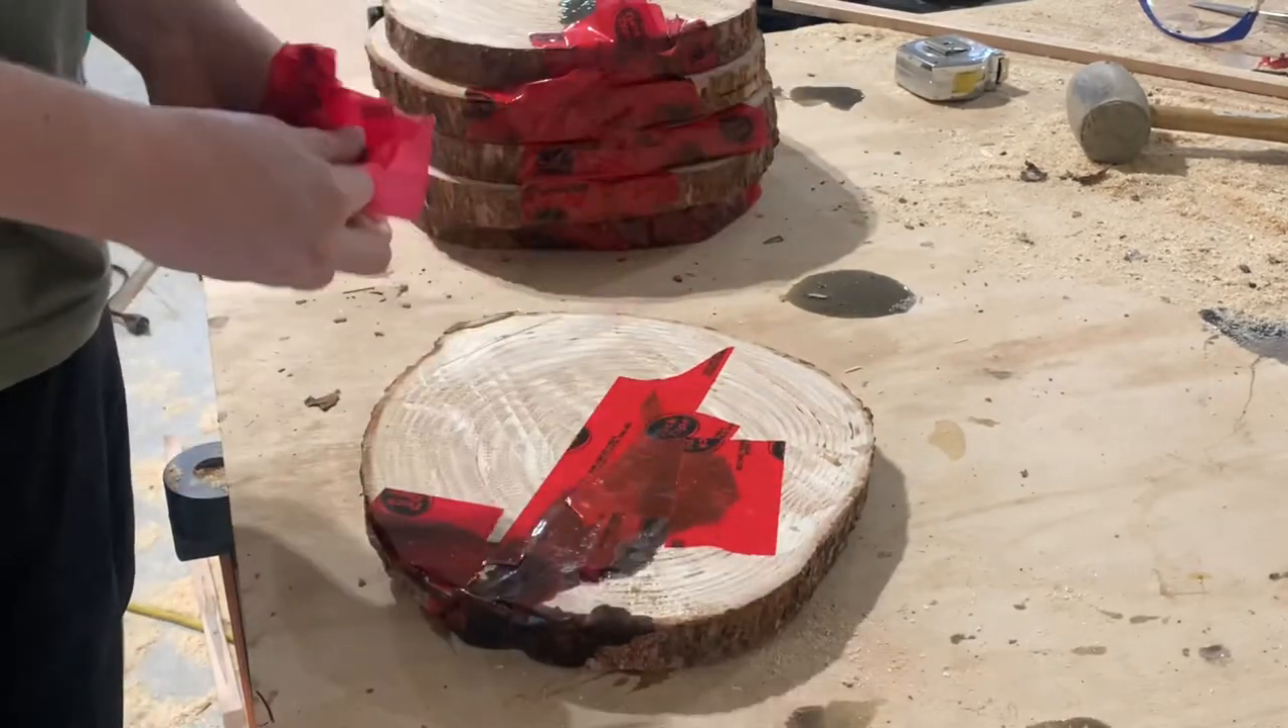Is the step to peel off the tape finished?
No.